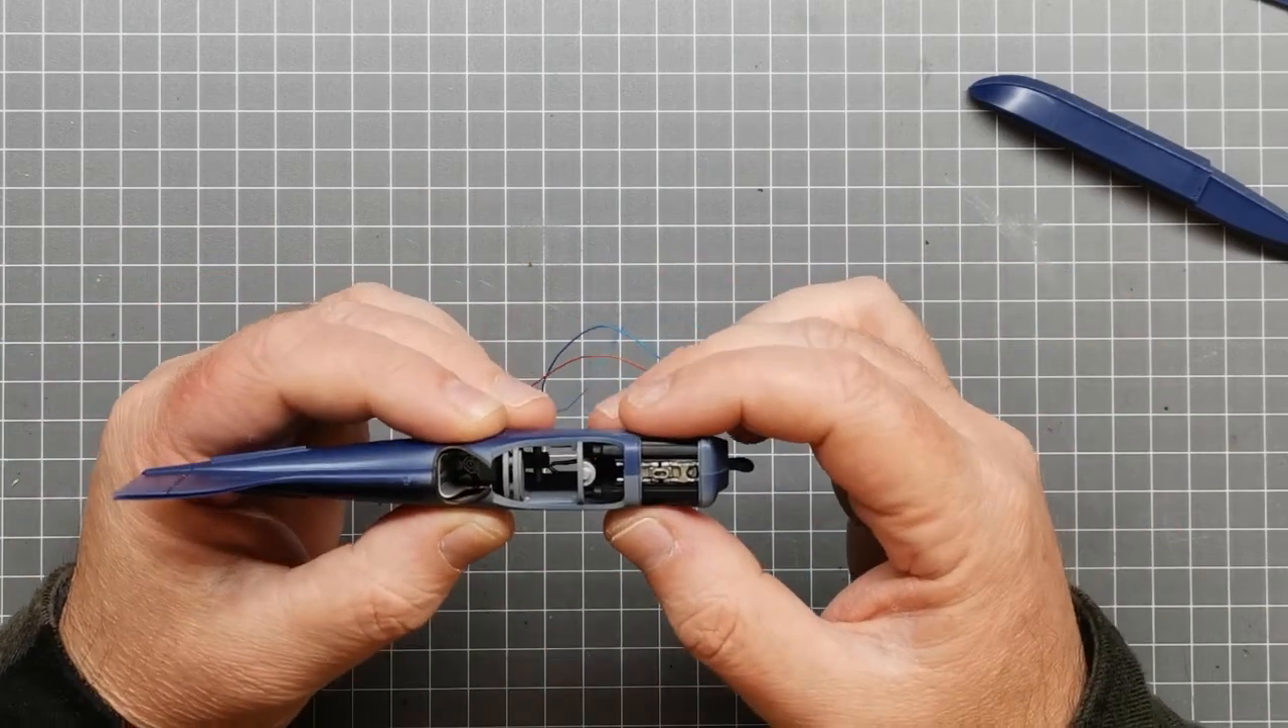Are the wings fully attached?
No.